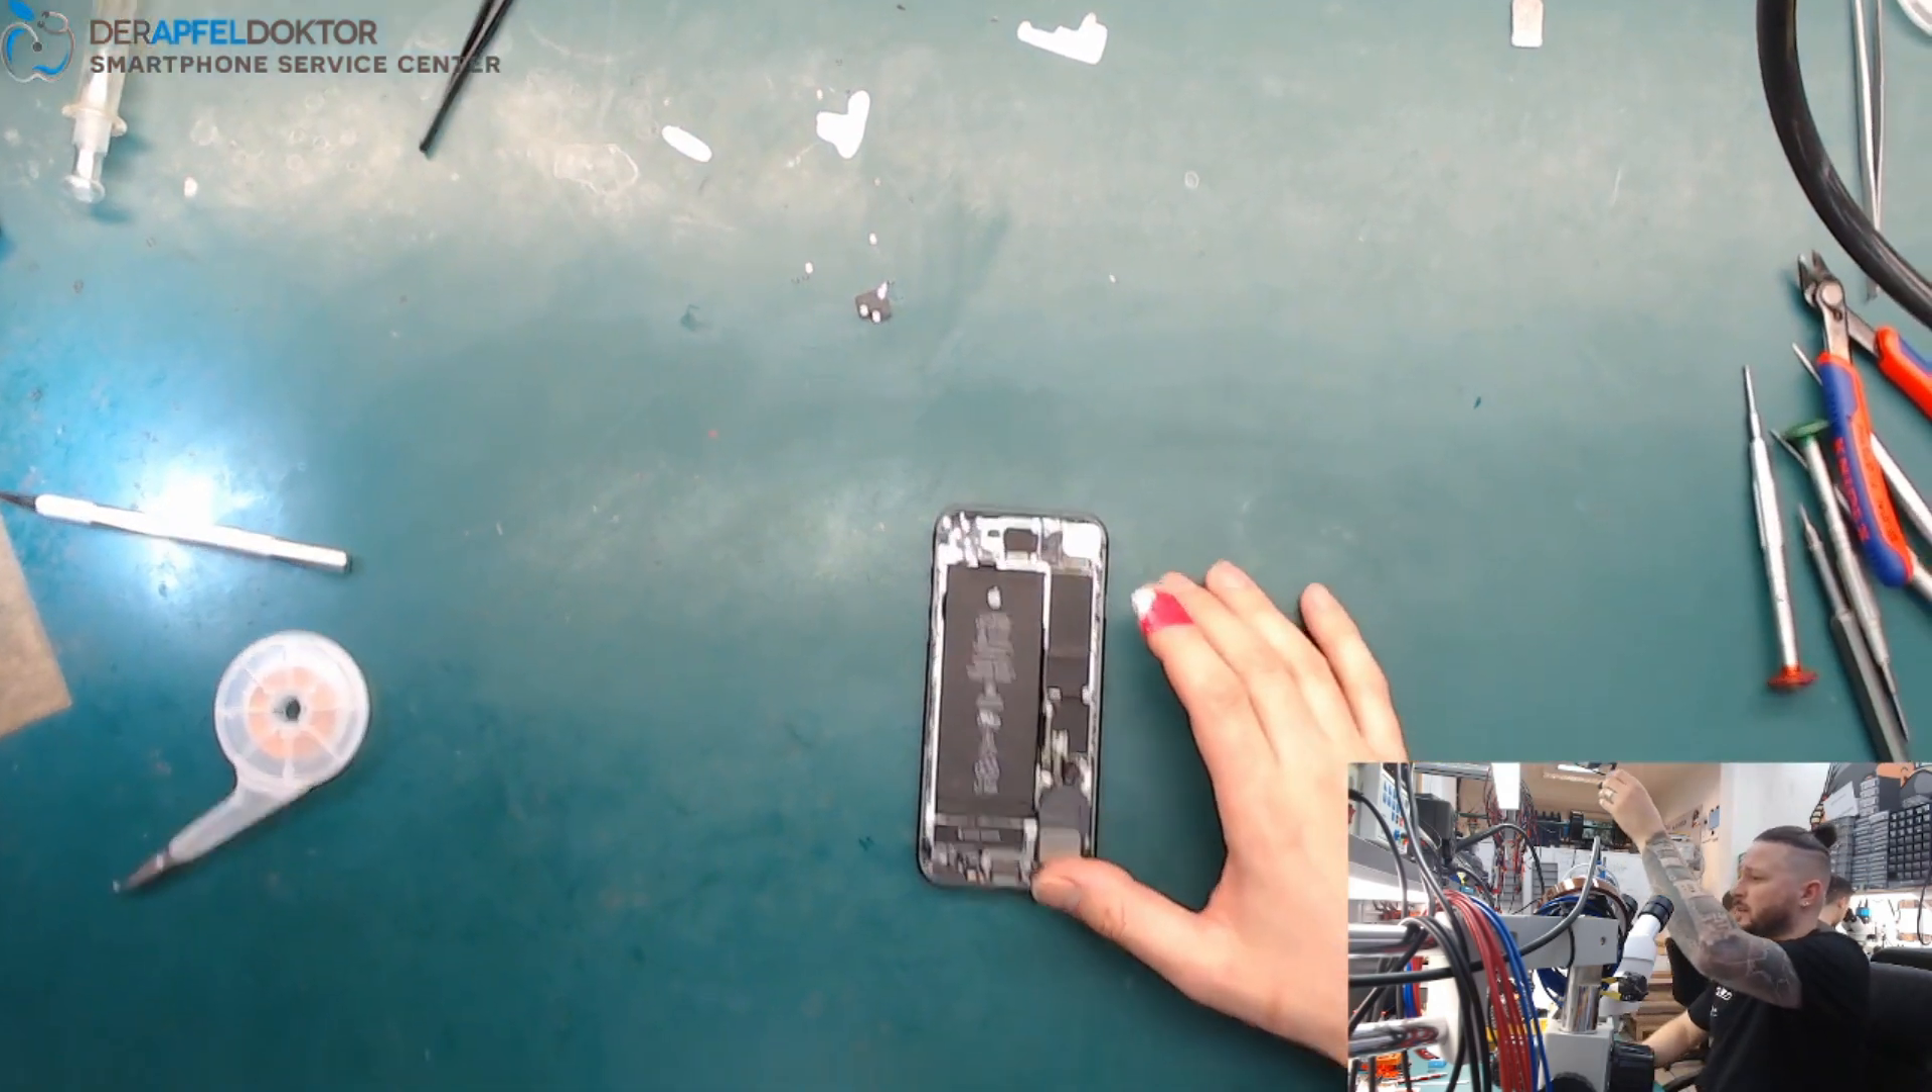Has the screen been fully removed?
Yes.